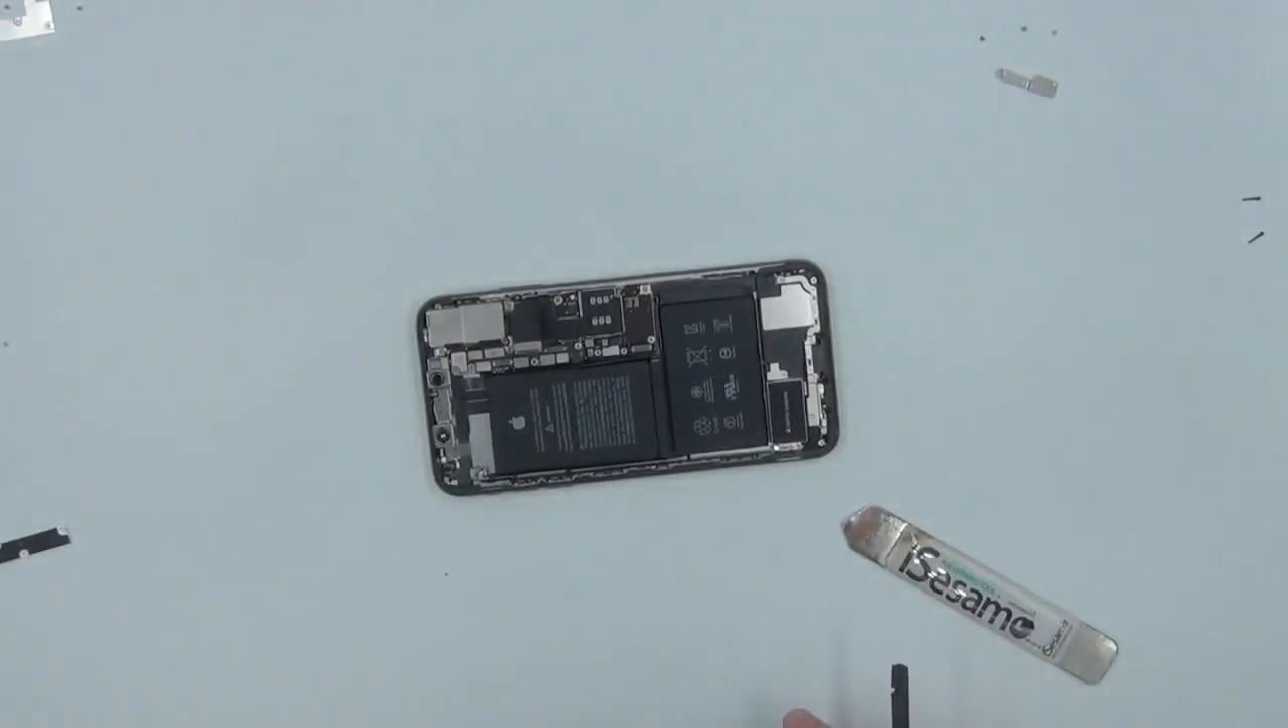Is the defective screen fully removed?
Yes.